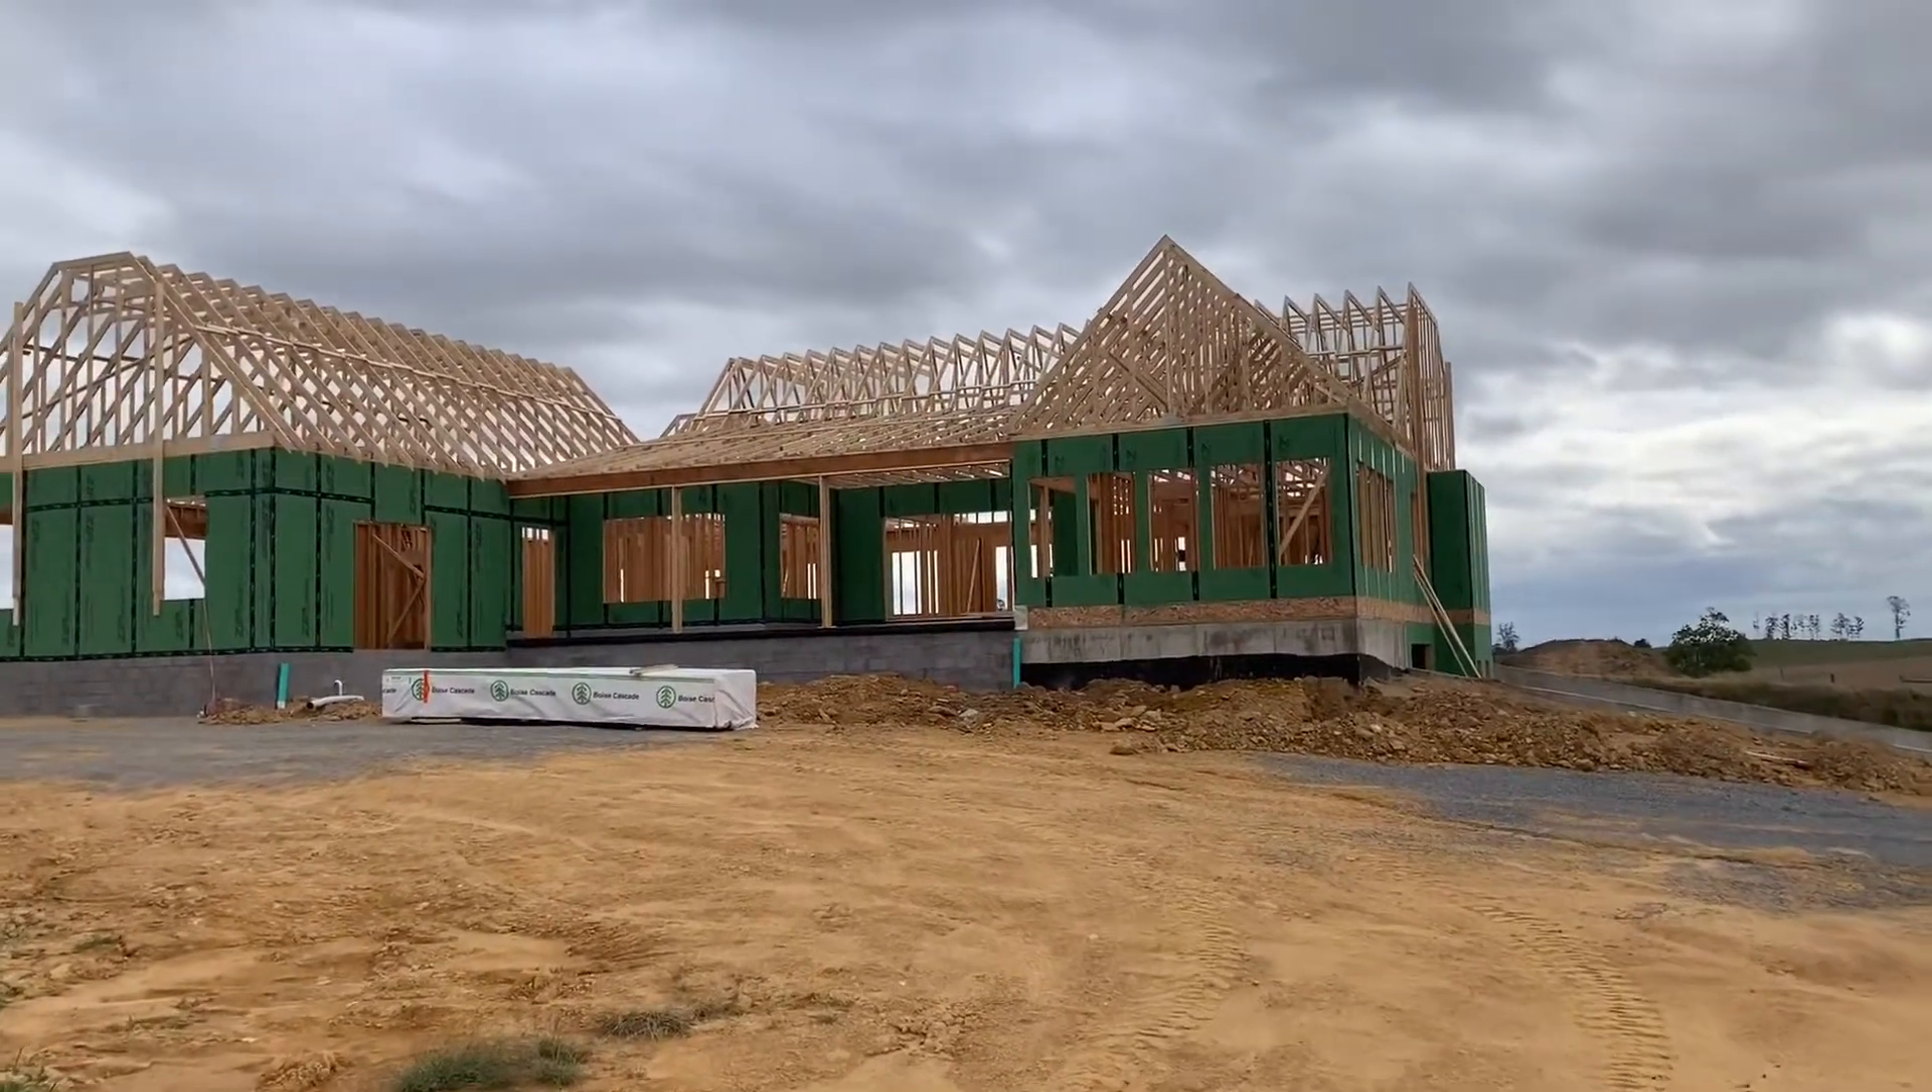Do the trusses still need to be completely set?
No.